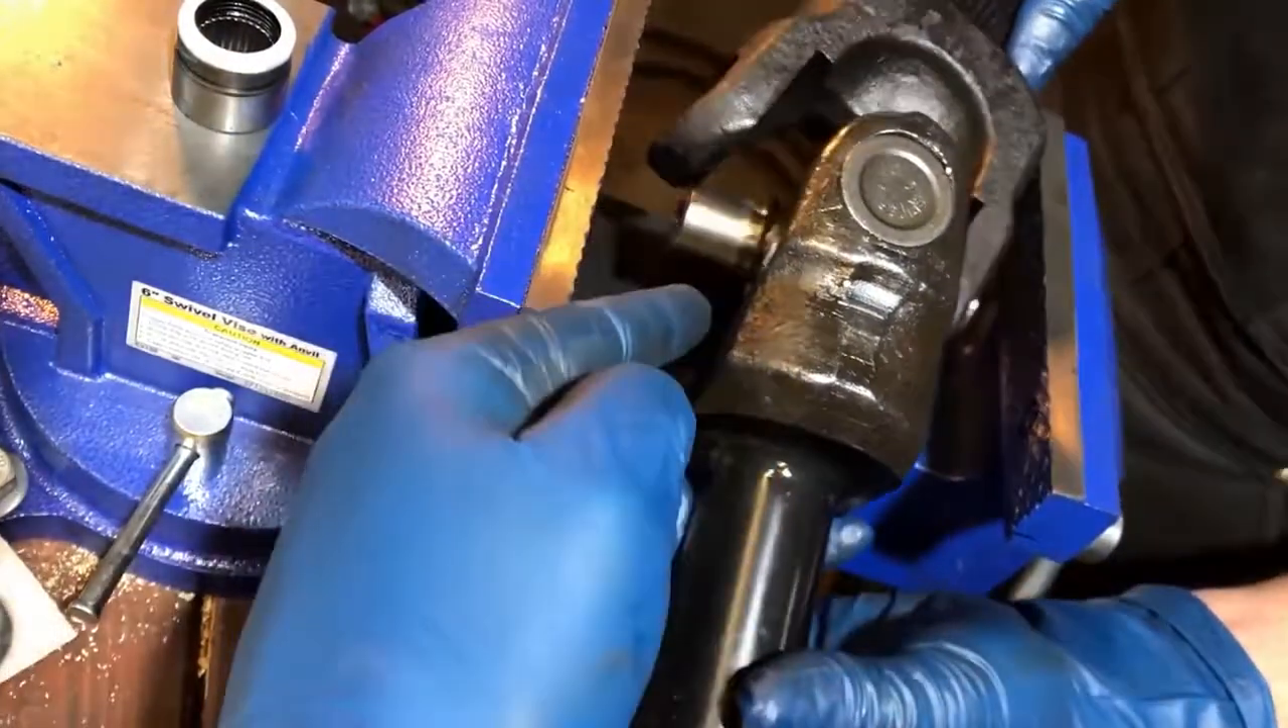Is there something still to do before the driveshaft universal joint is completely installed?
Yes.